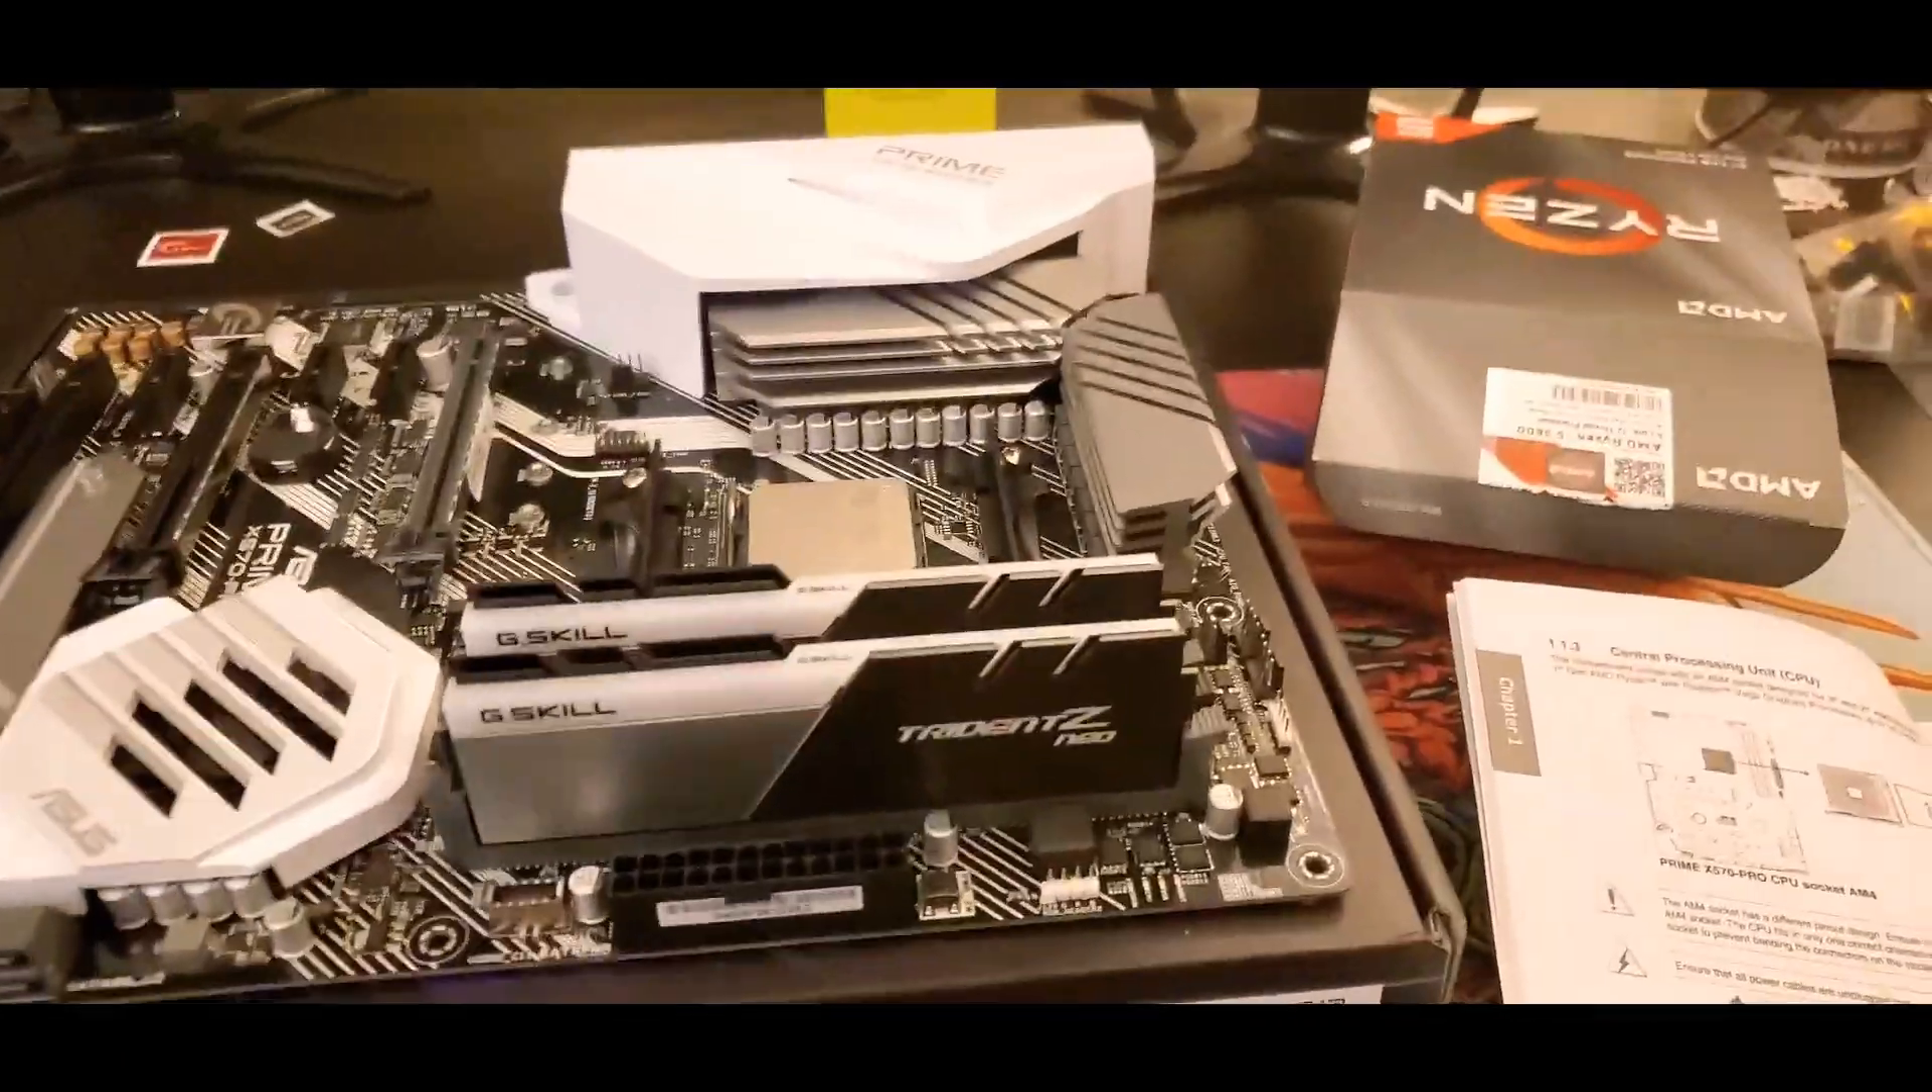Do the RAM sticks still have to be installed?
No.